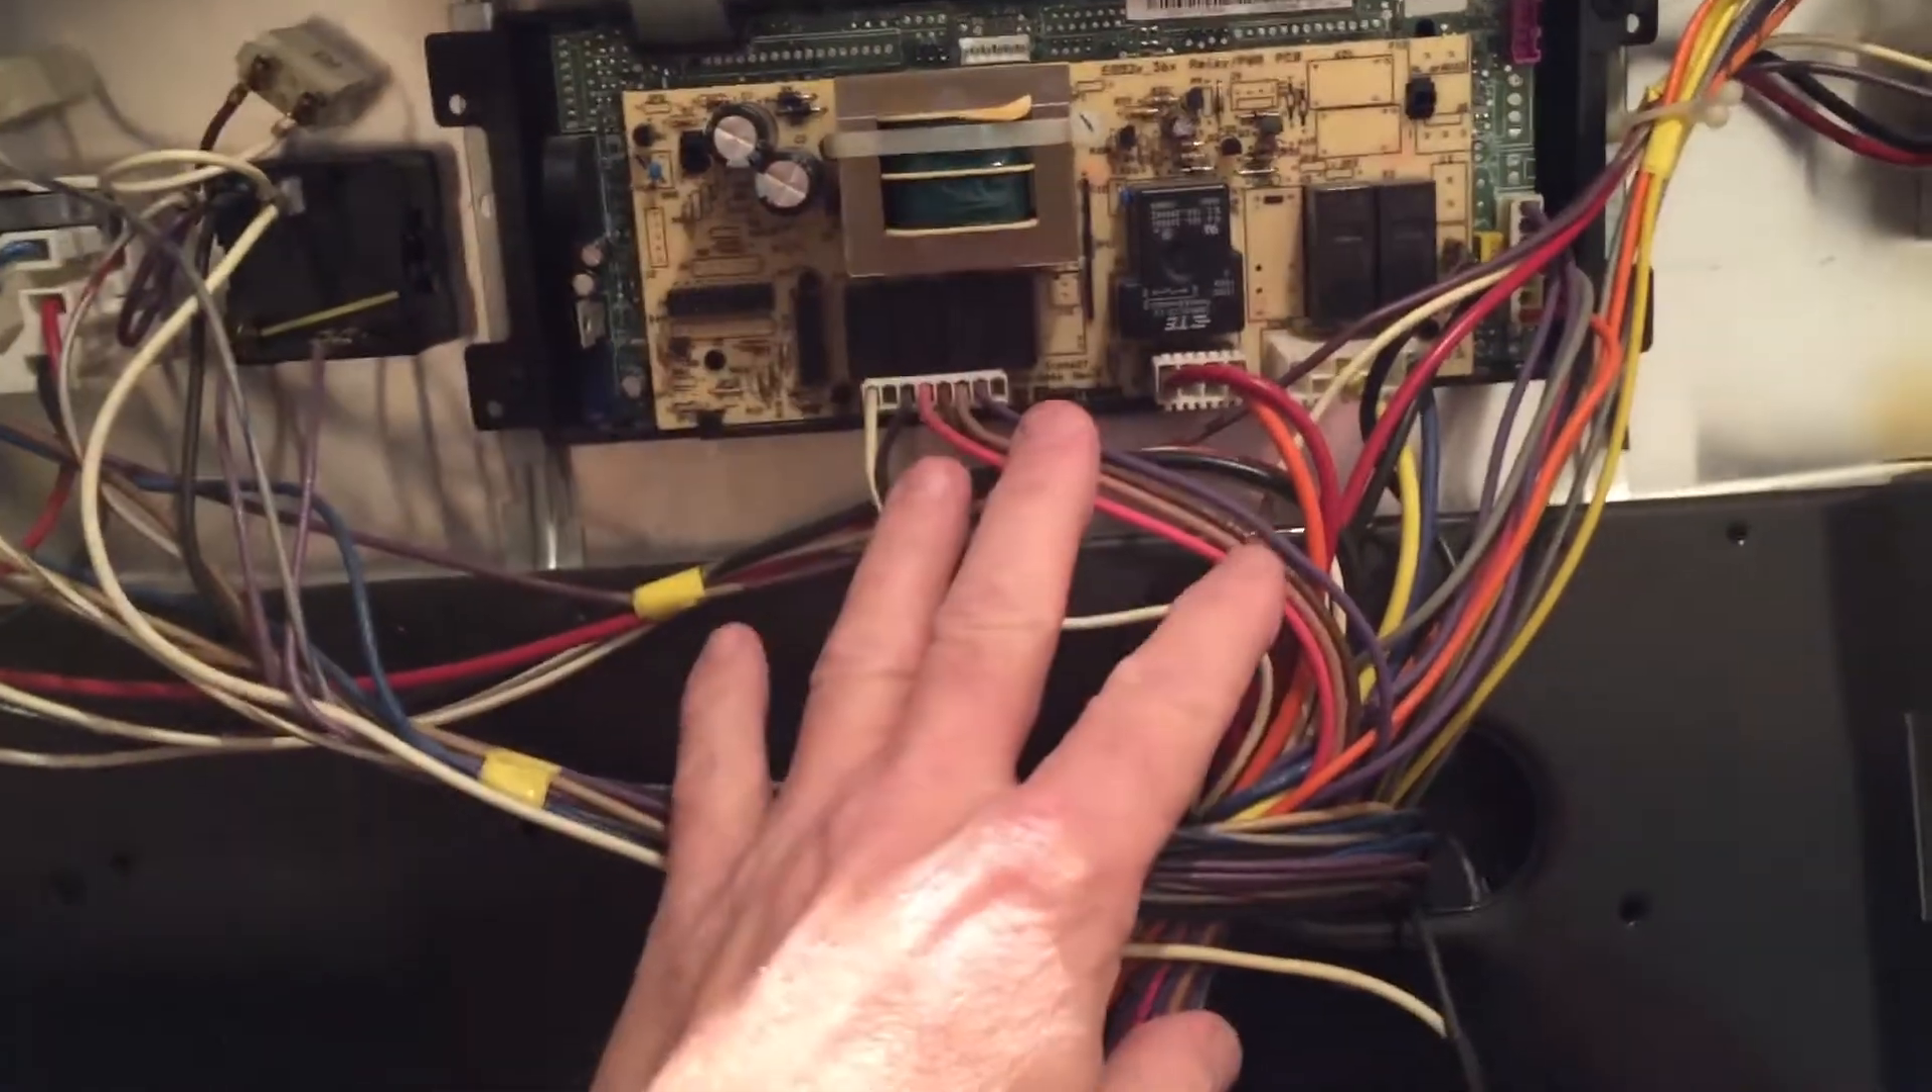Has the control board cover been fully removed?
Yes.